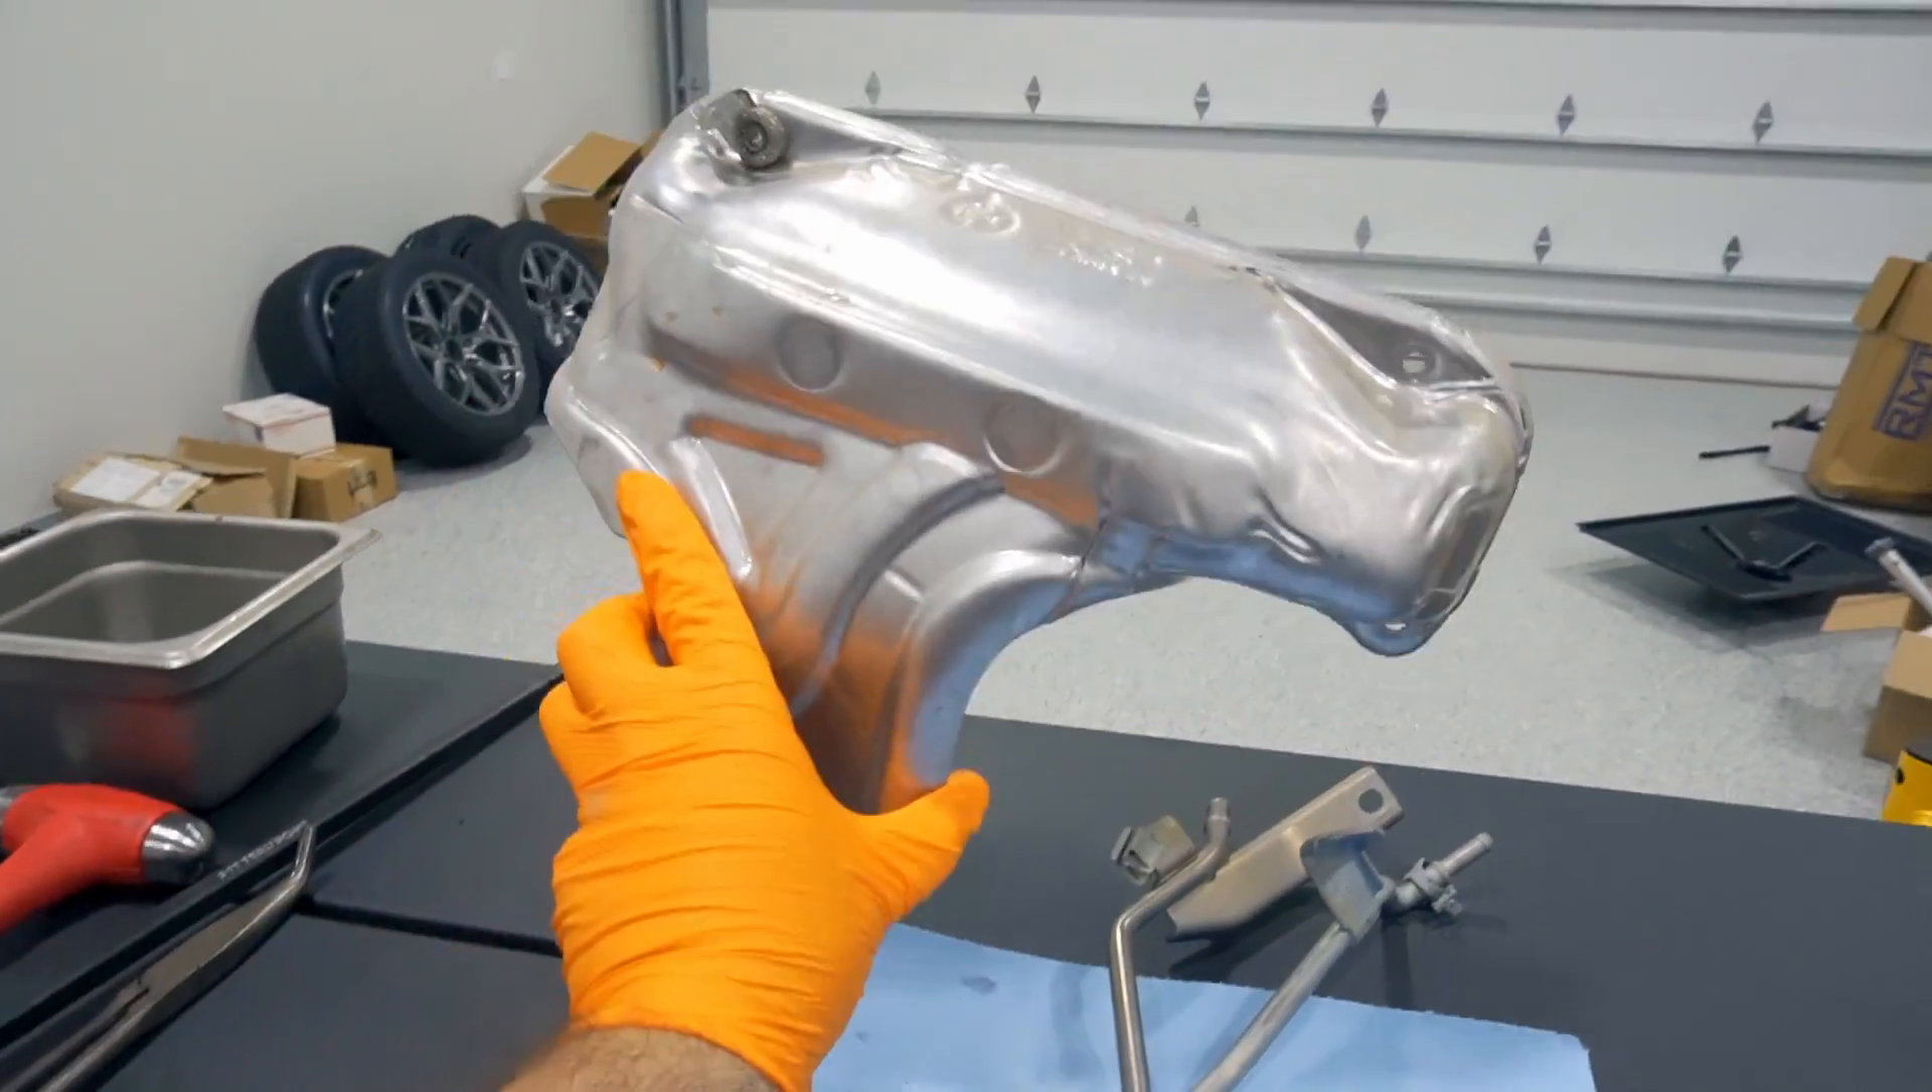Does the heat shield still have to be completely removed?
No.